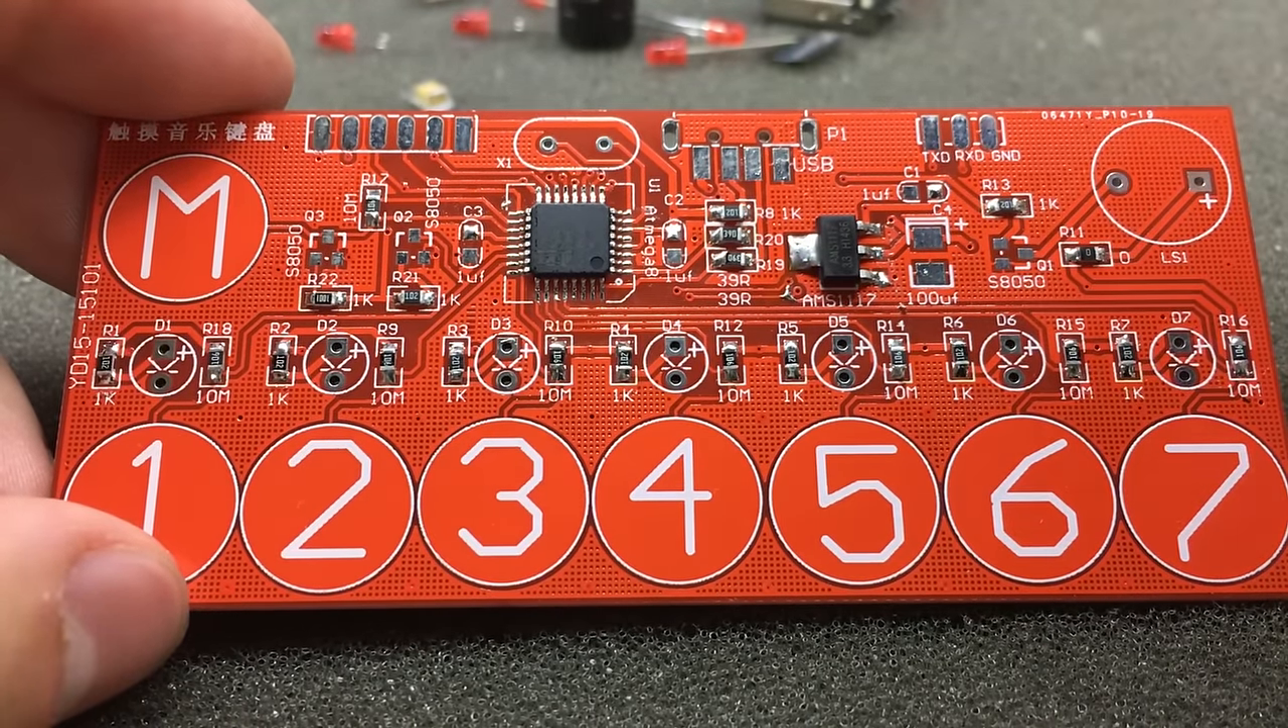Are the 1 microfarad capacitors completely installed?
No.